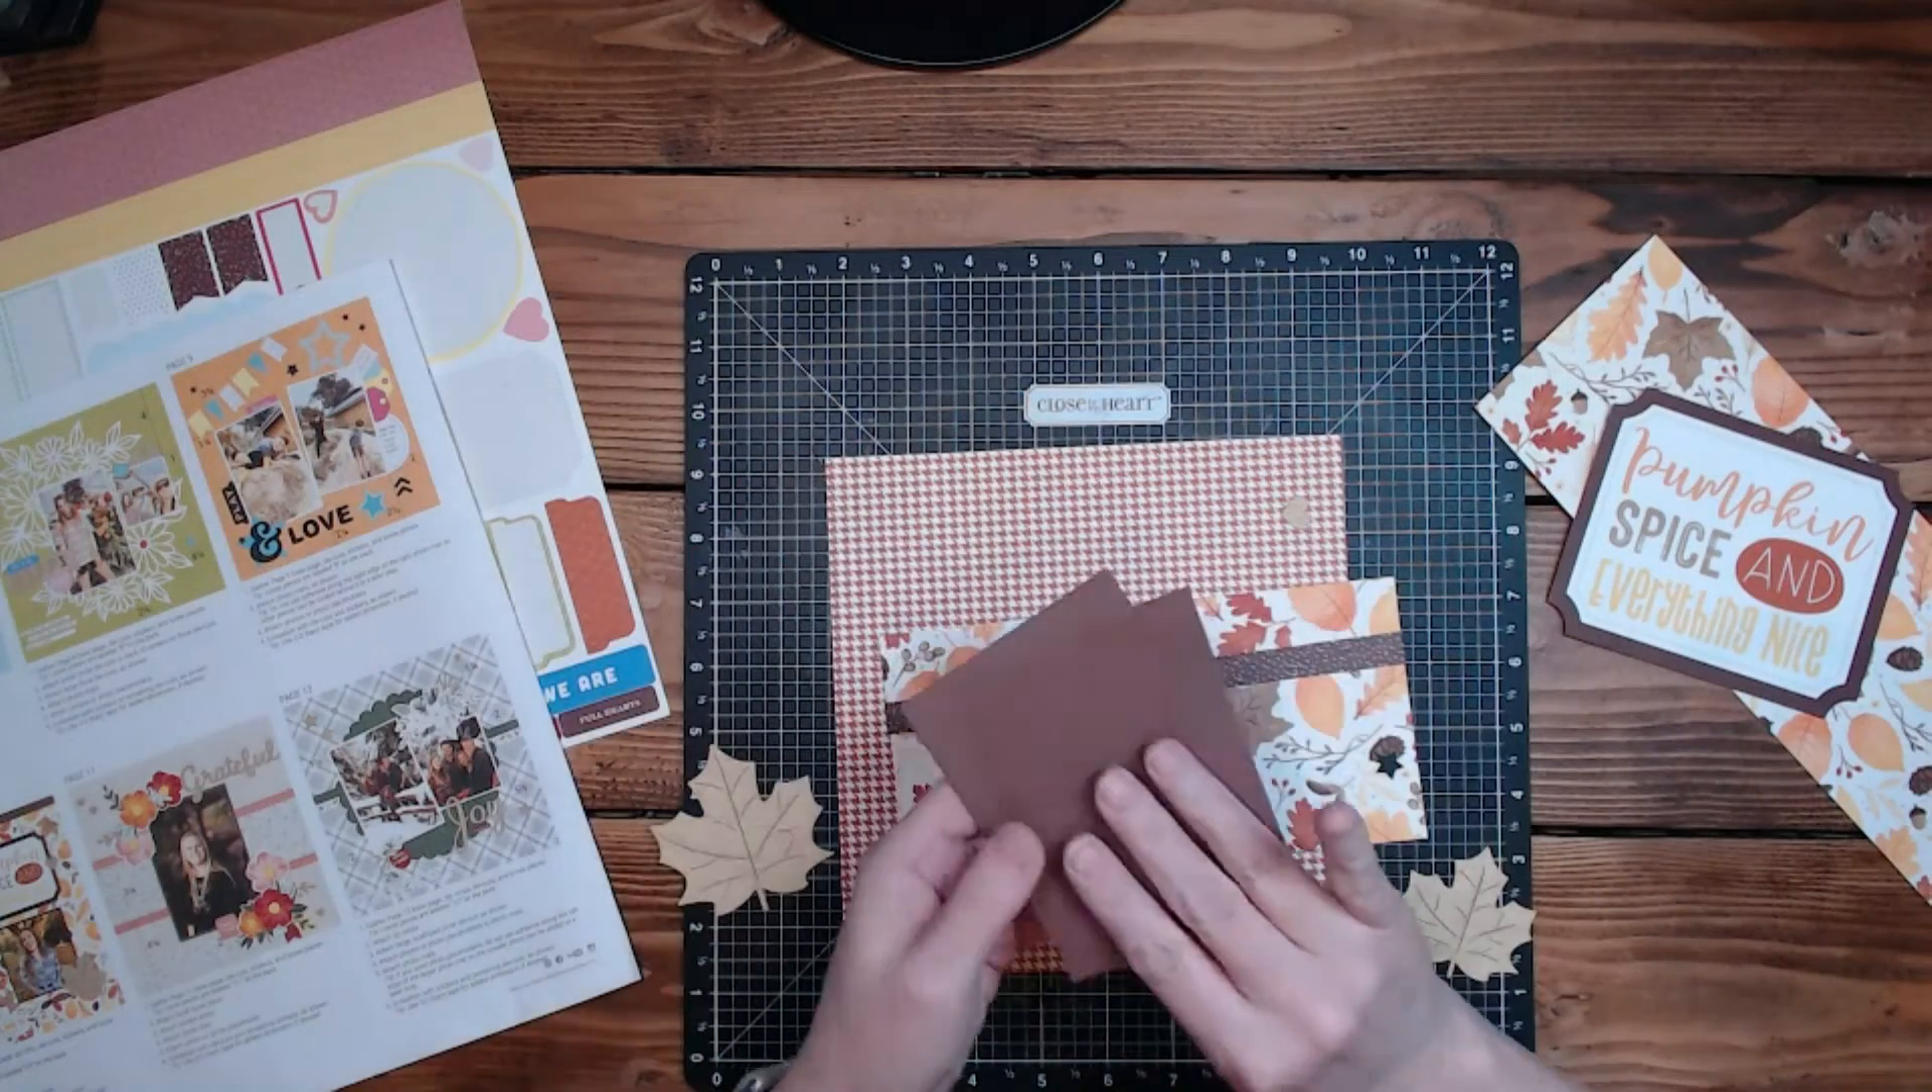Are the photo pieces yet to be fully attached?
Yes.